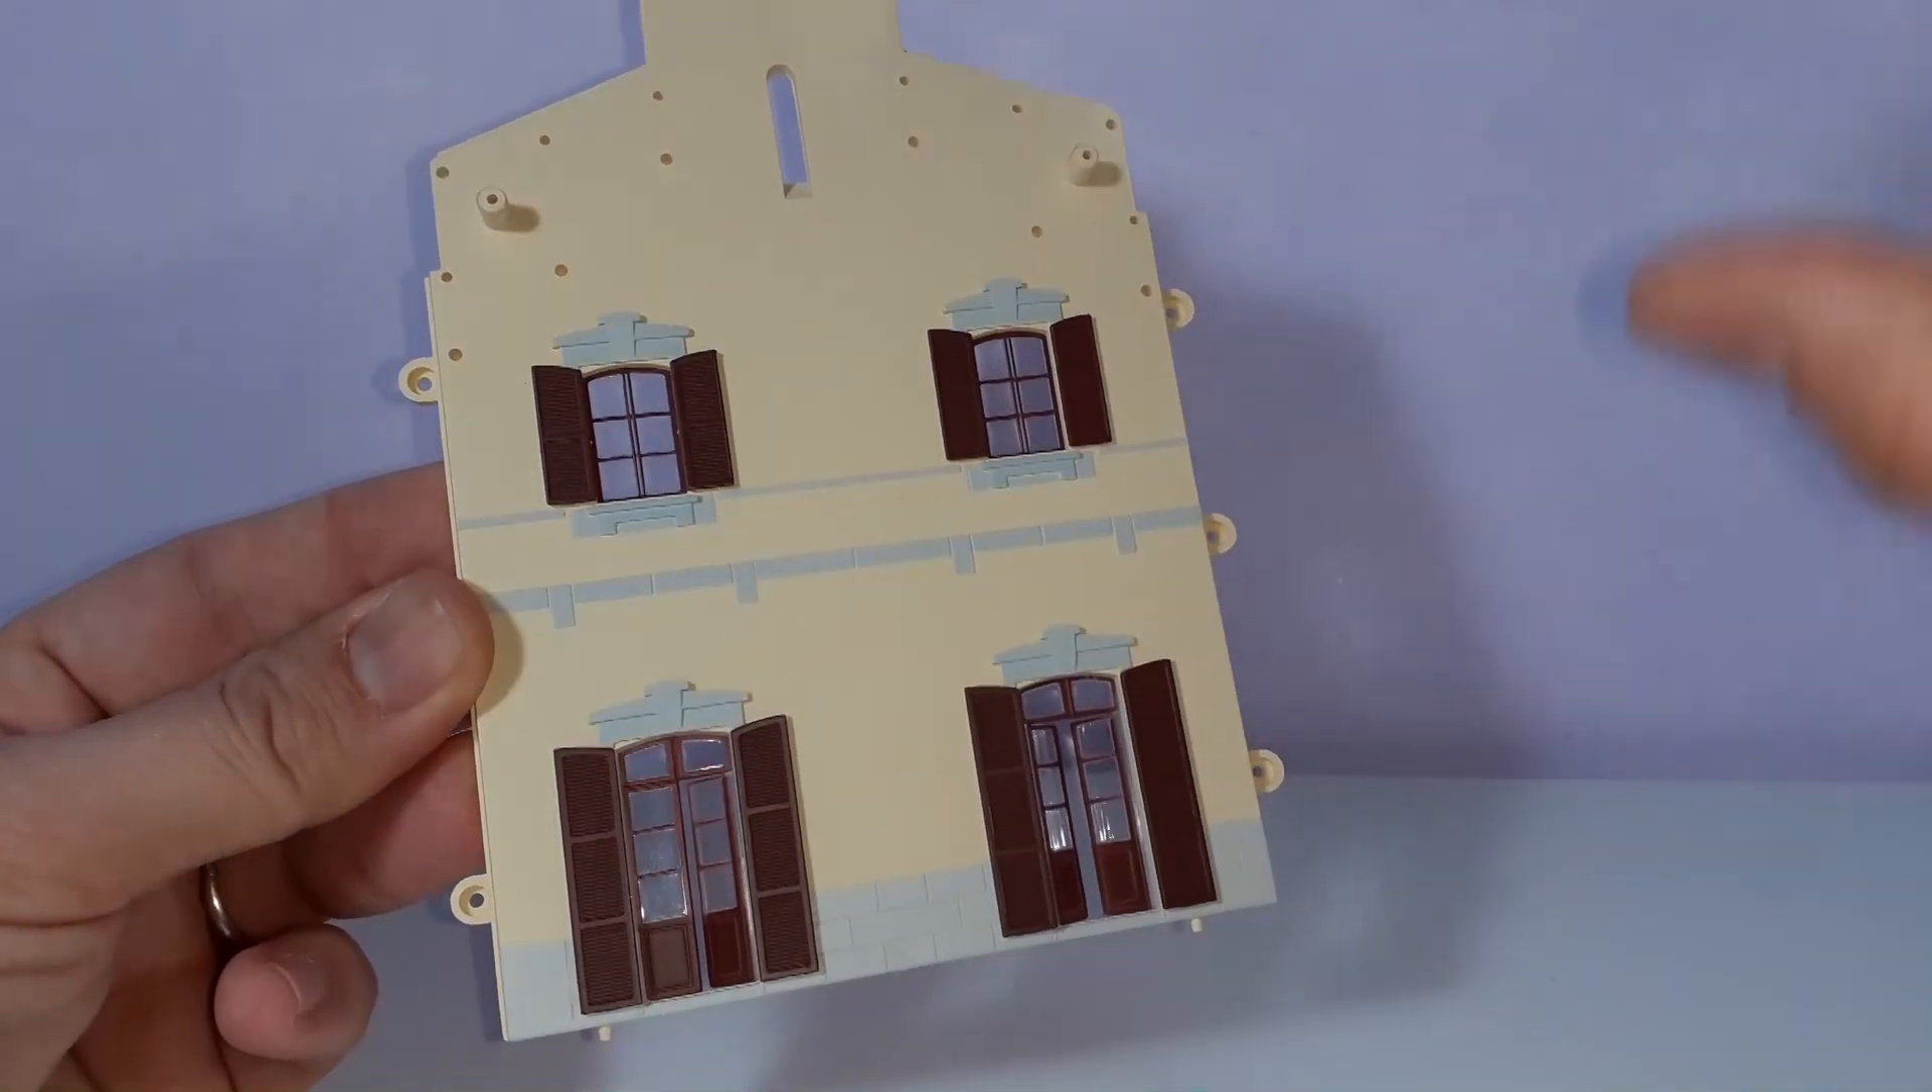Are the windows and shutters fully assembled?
Yes.